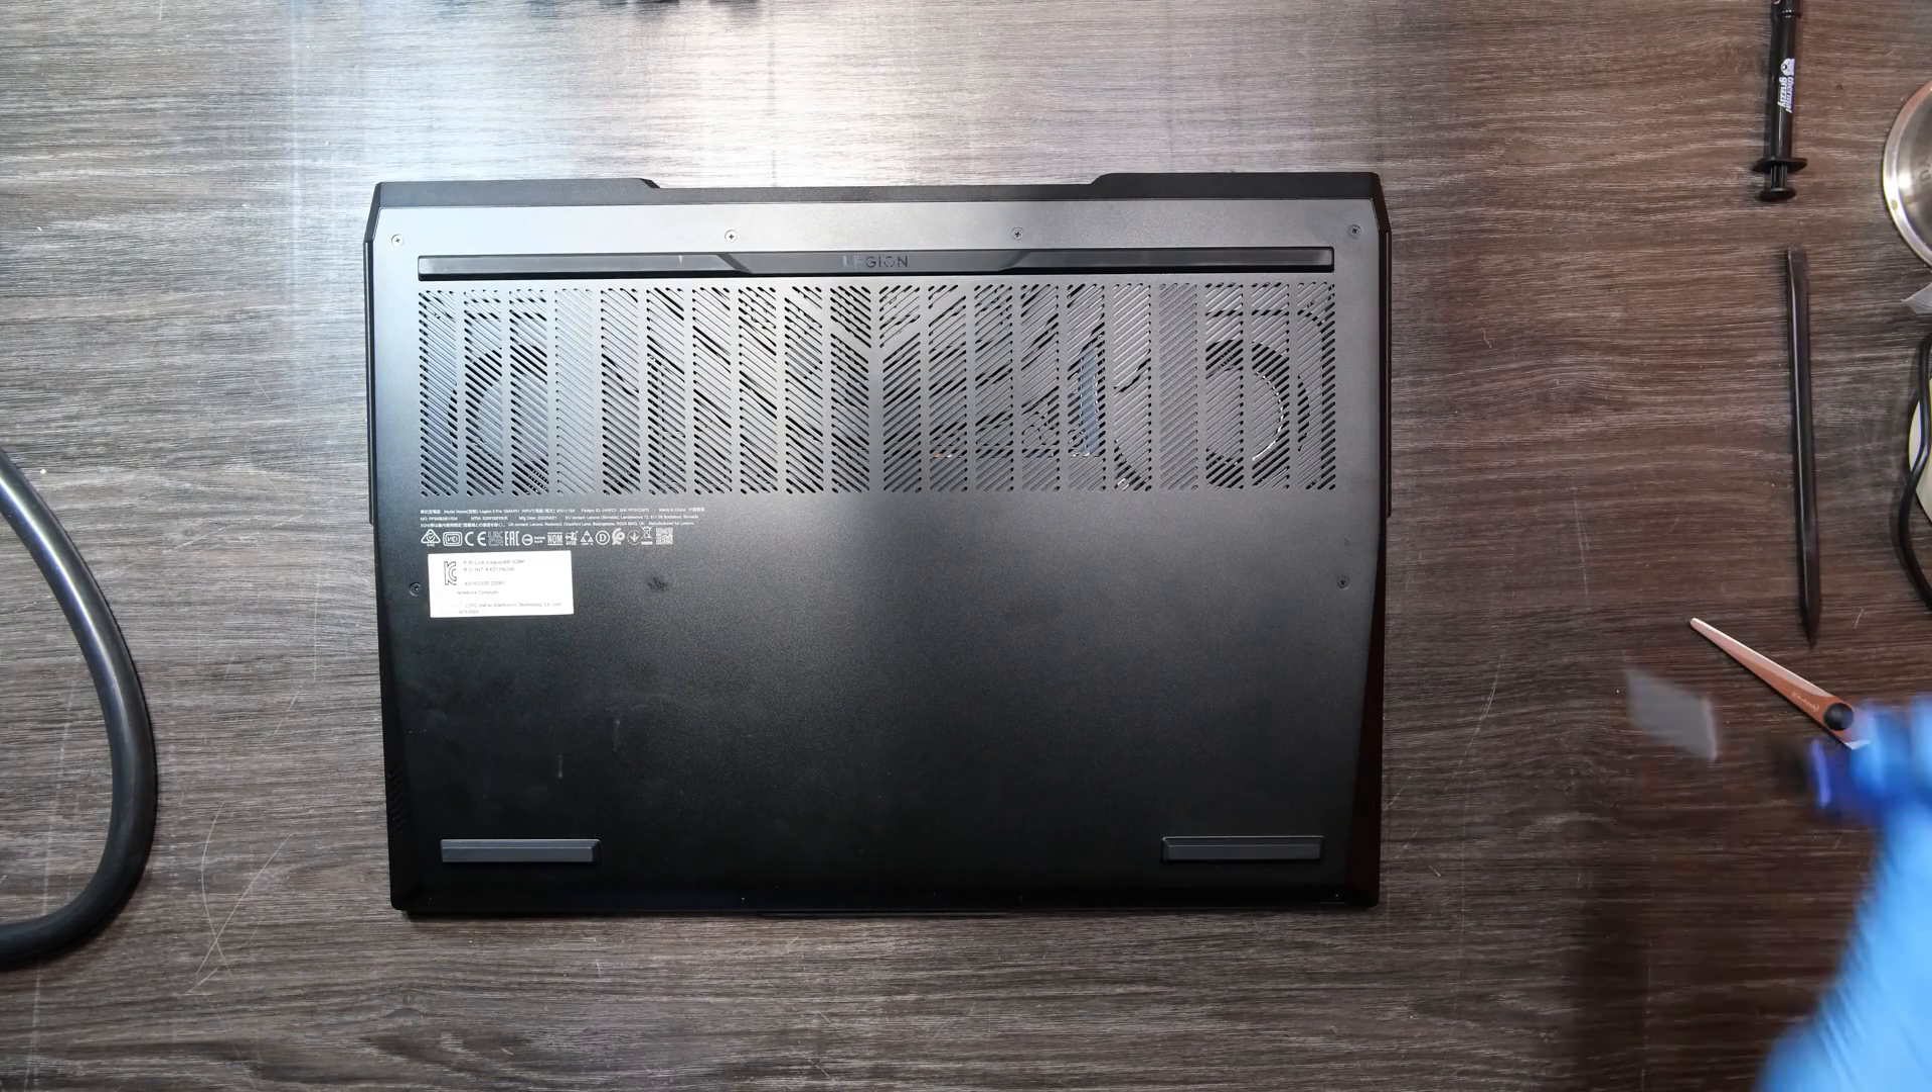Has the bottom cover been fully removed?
No.